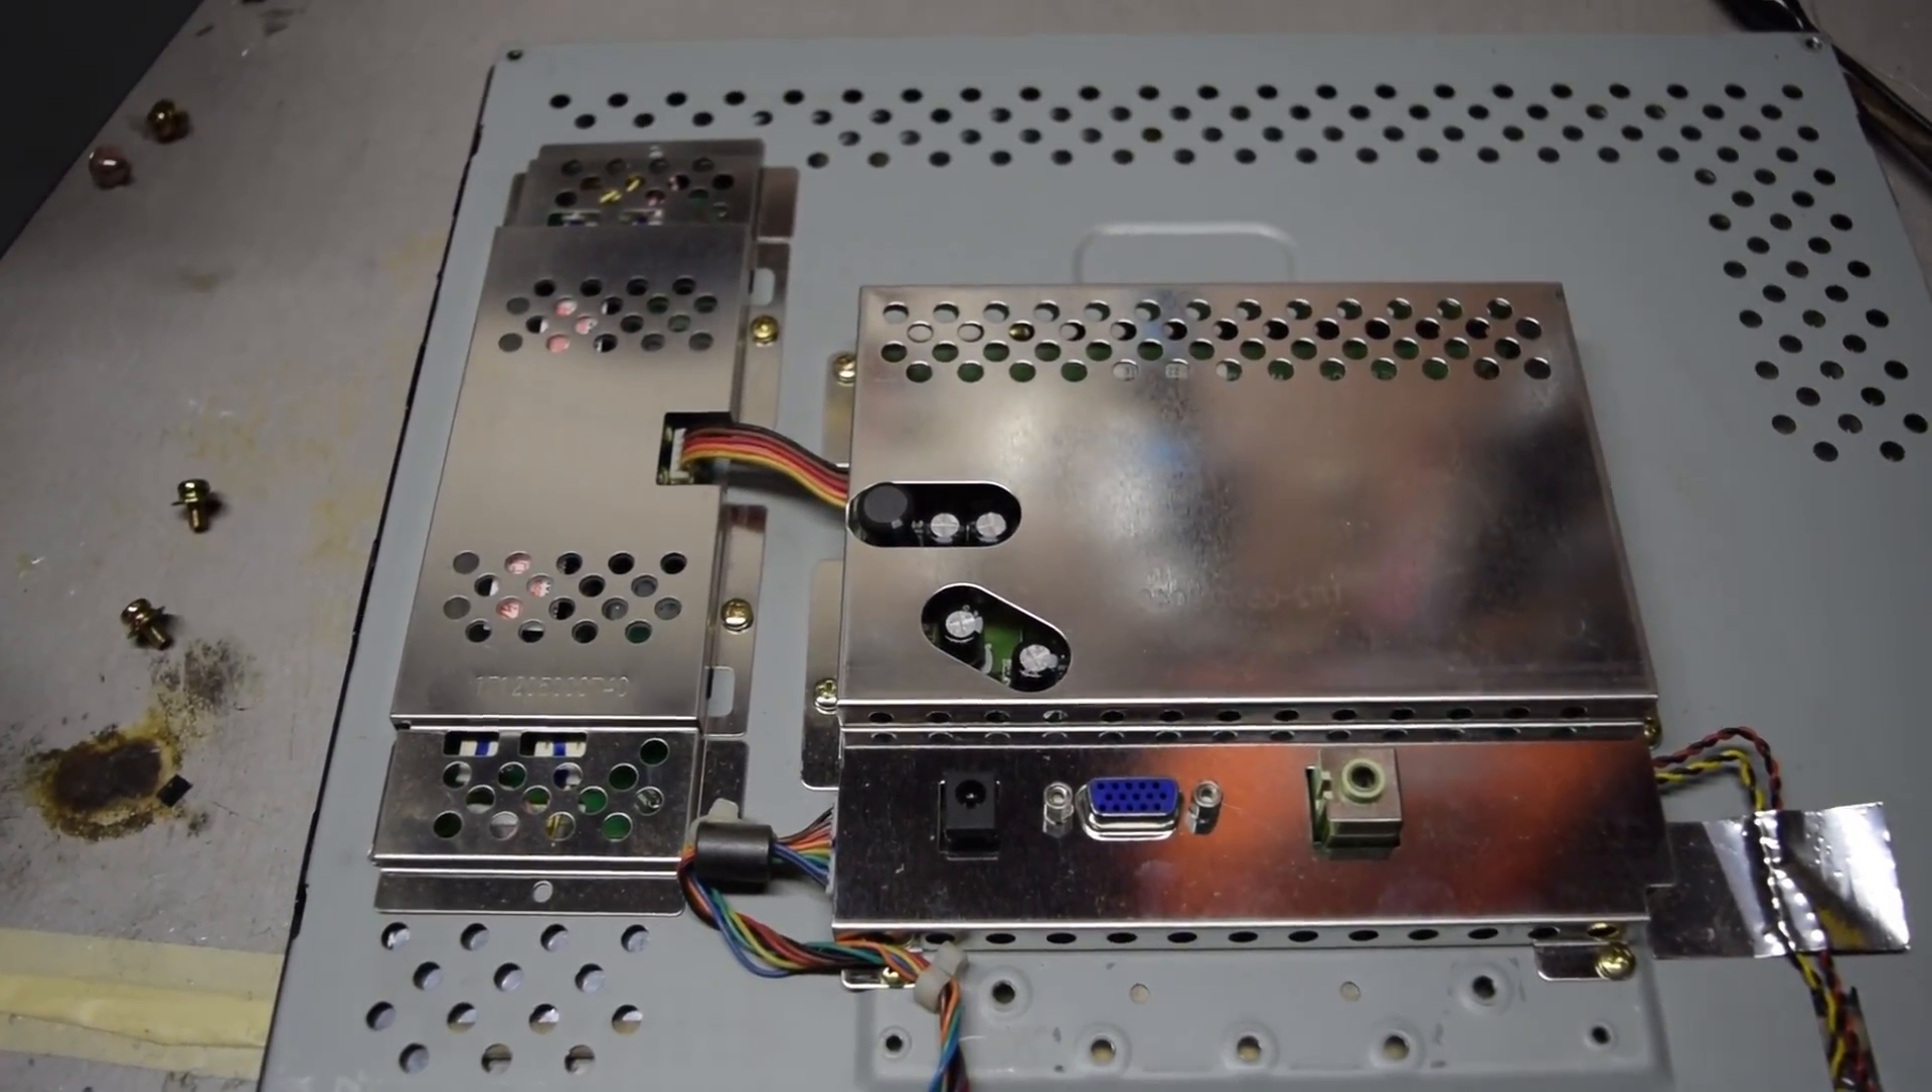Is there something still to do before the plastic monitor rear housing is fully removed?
No.